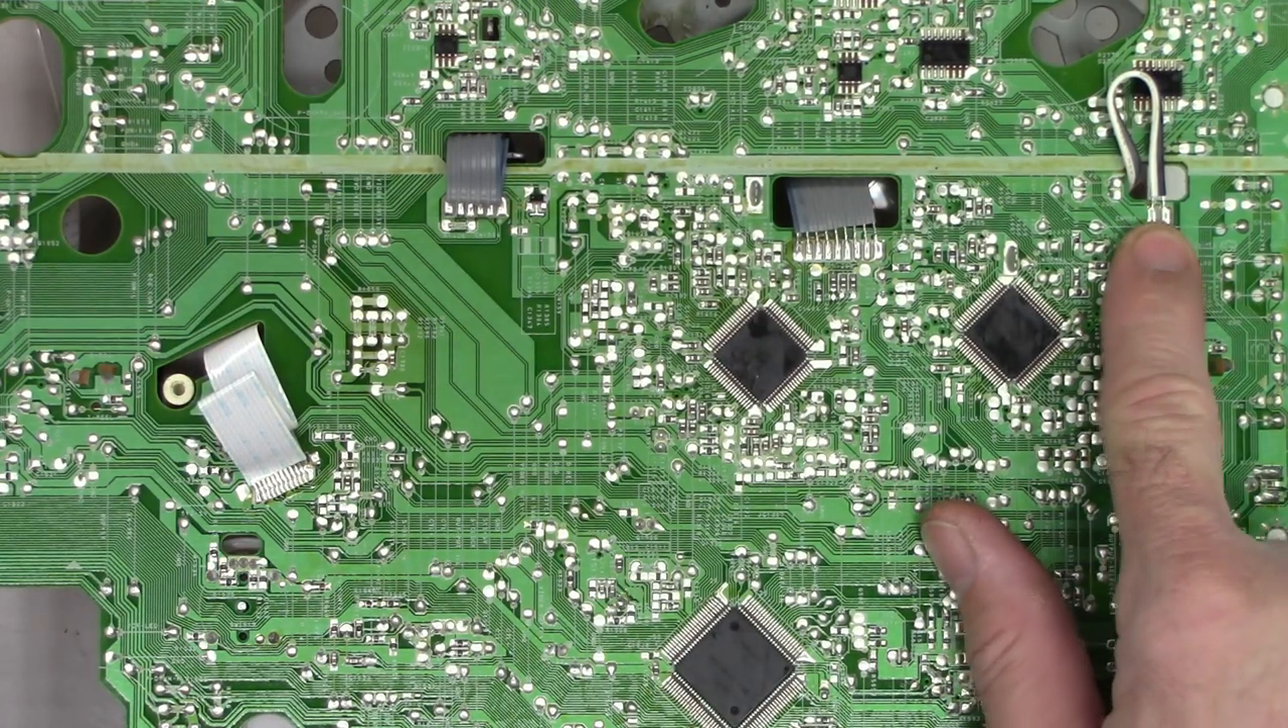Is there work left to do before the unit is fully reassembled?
Yes.